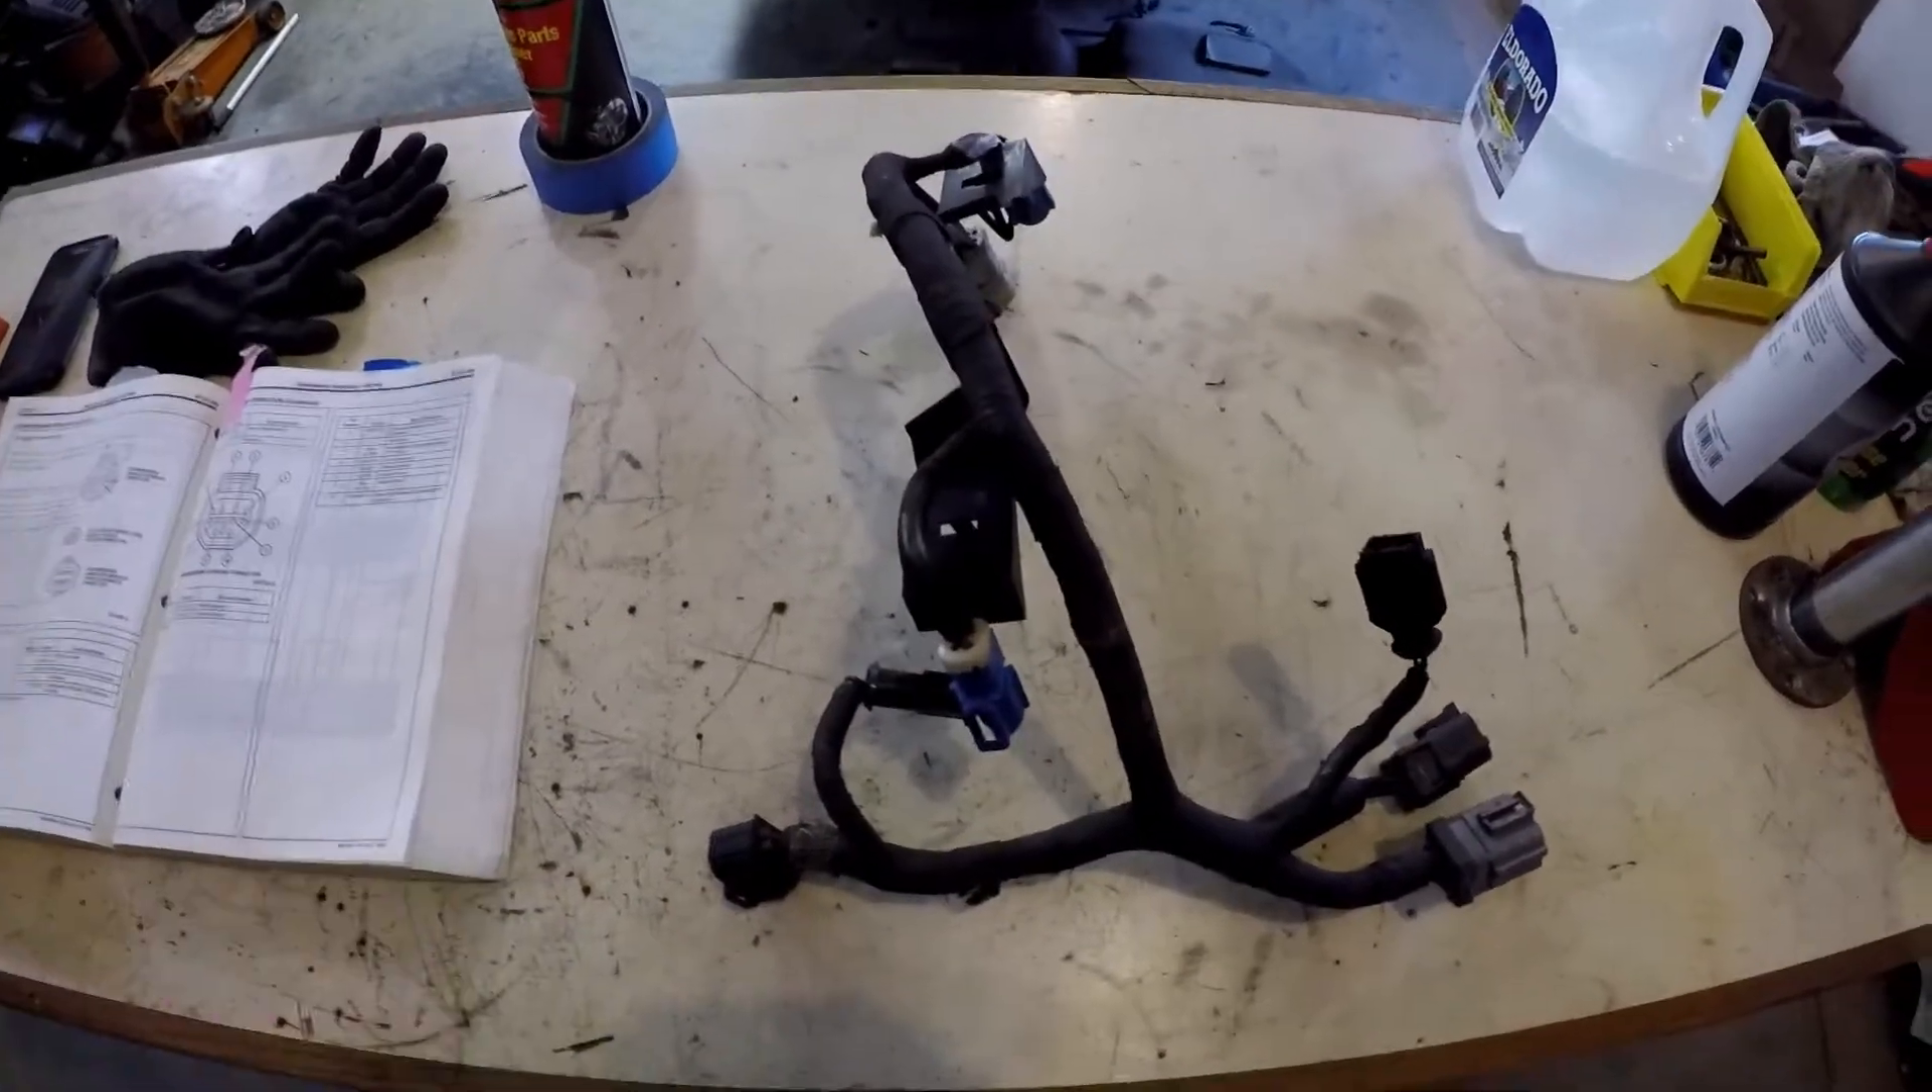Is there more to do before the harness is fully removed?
No.